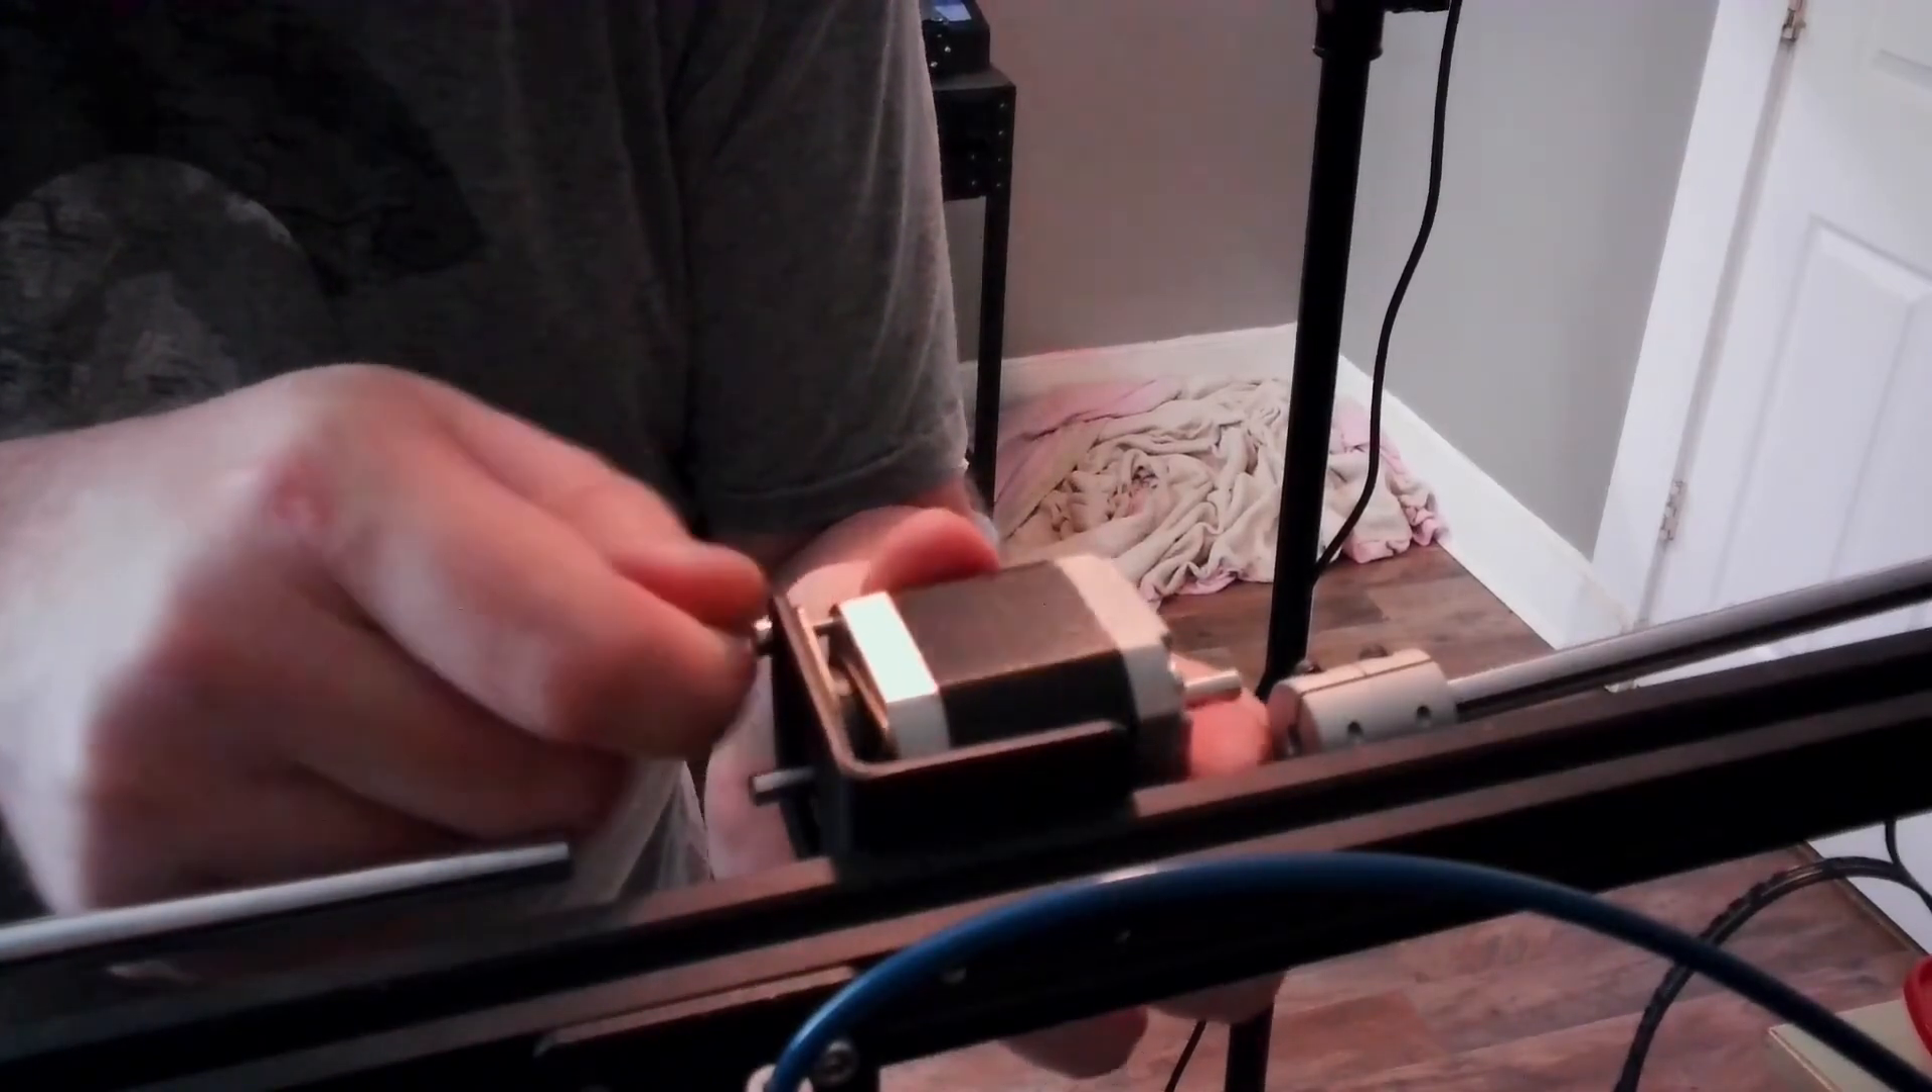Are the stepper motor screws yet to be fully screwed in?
Yes.